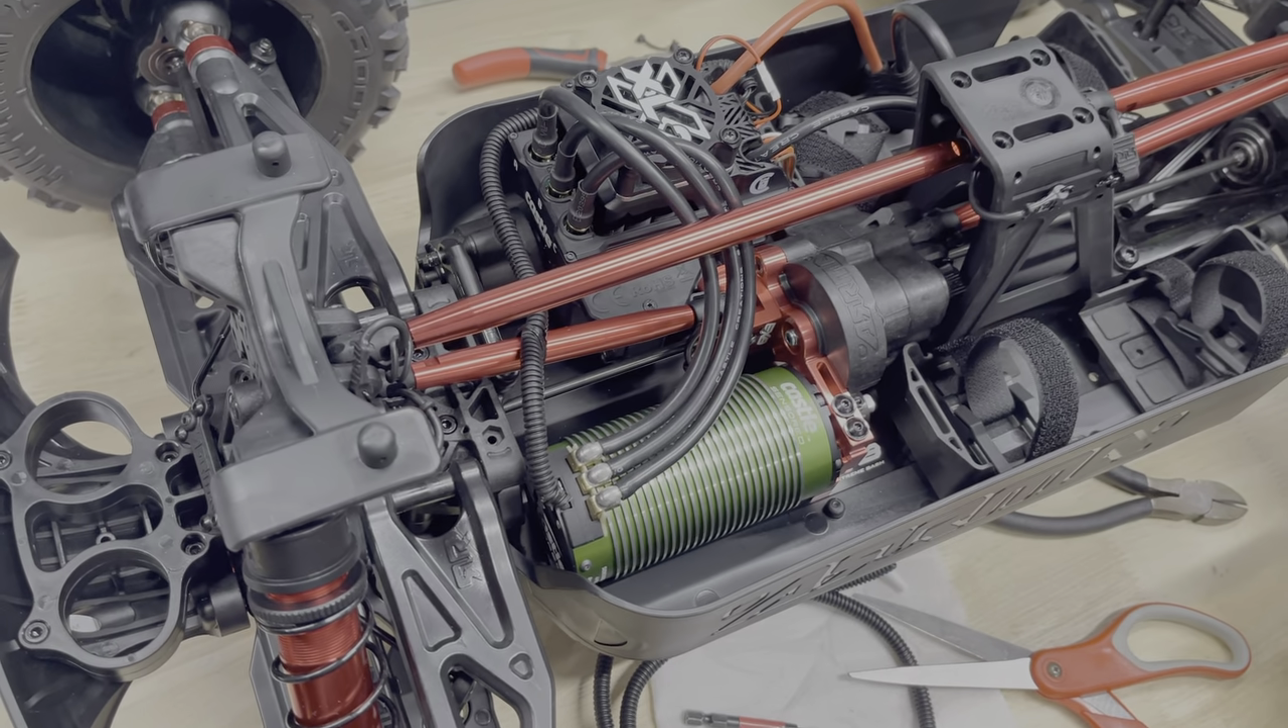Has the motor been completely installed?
Yes.